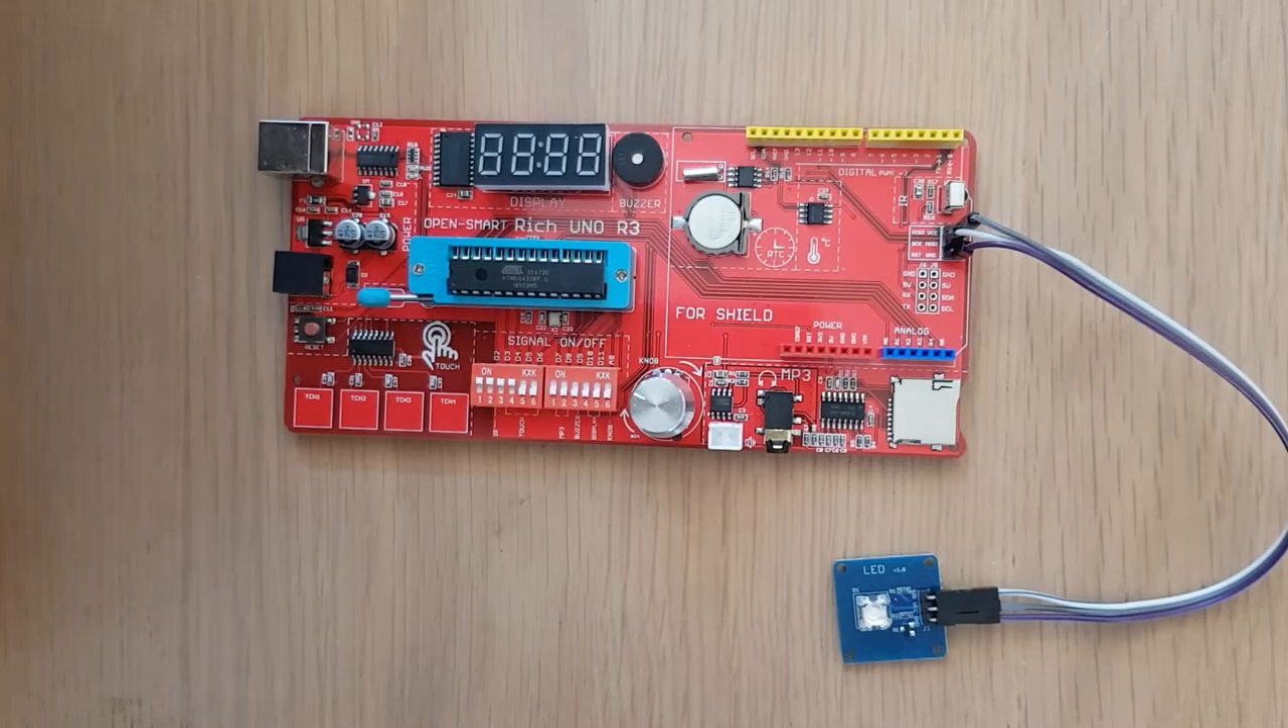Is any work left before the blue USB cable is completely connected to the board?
Yes.